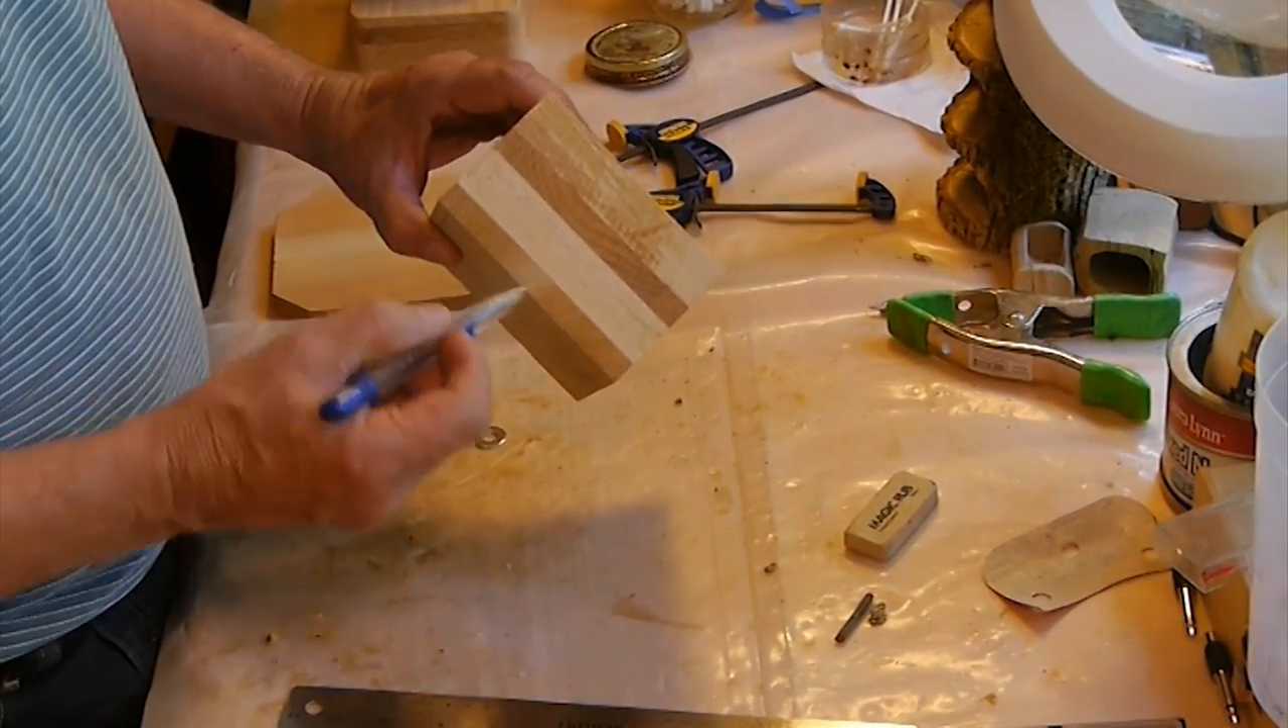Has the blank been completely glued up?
Yes.